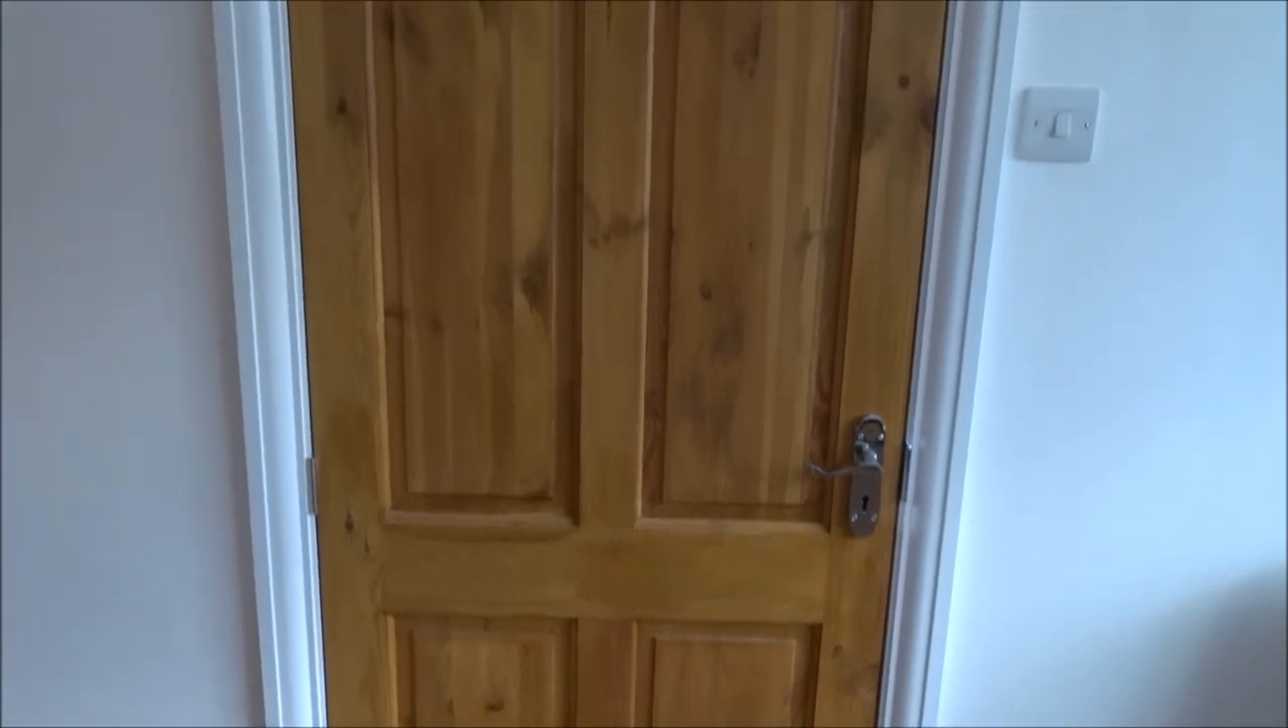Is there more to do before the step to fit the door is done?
No.